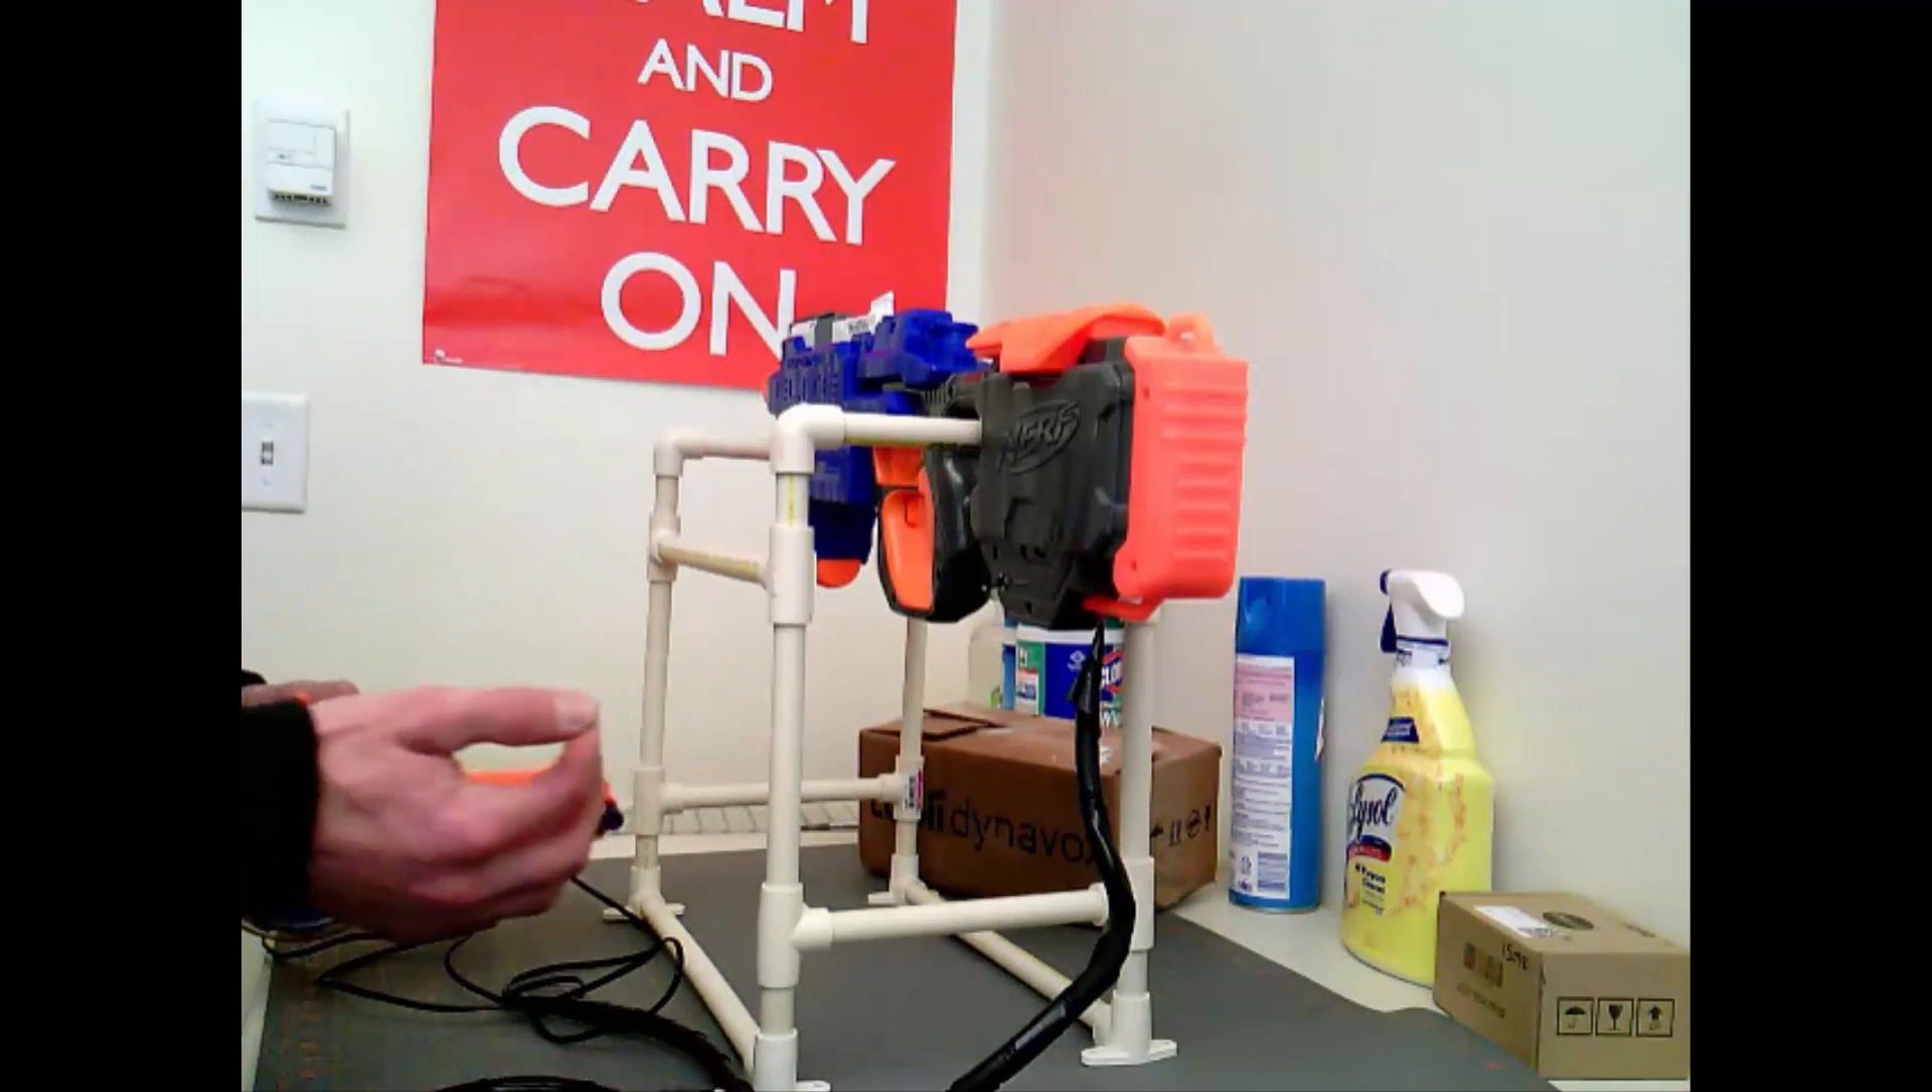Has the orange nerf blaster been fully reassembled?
Yes.